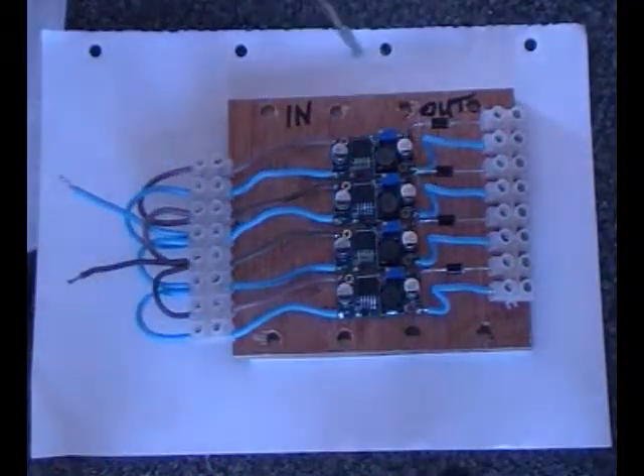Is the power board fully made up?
Yes.